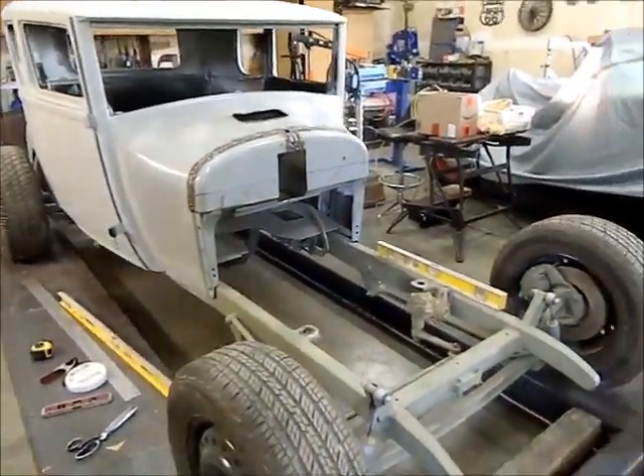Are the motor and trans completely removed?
Yes.